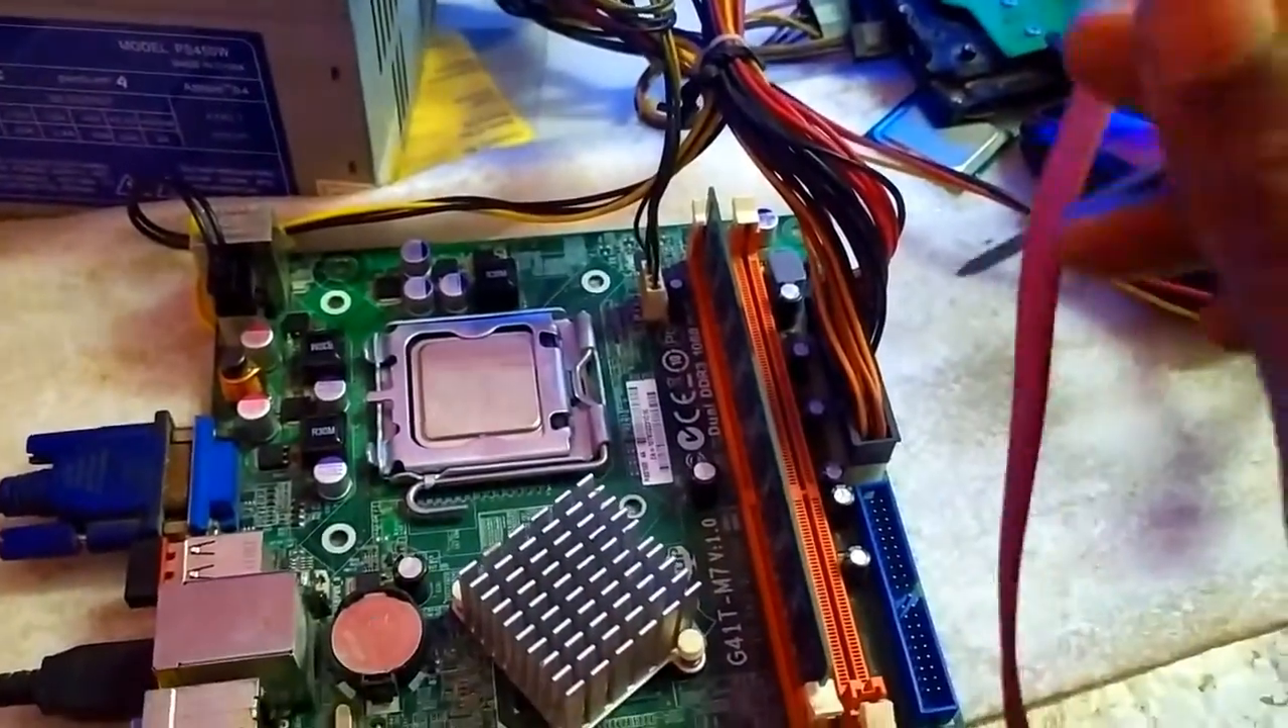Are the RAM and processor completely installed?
Yes.